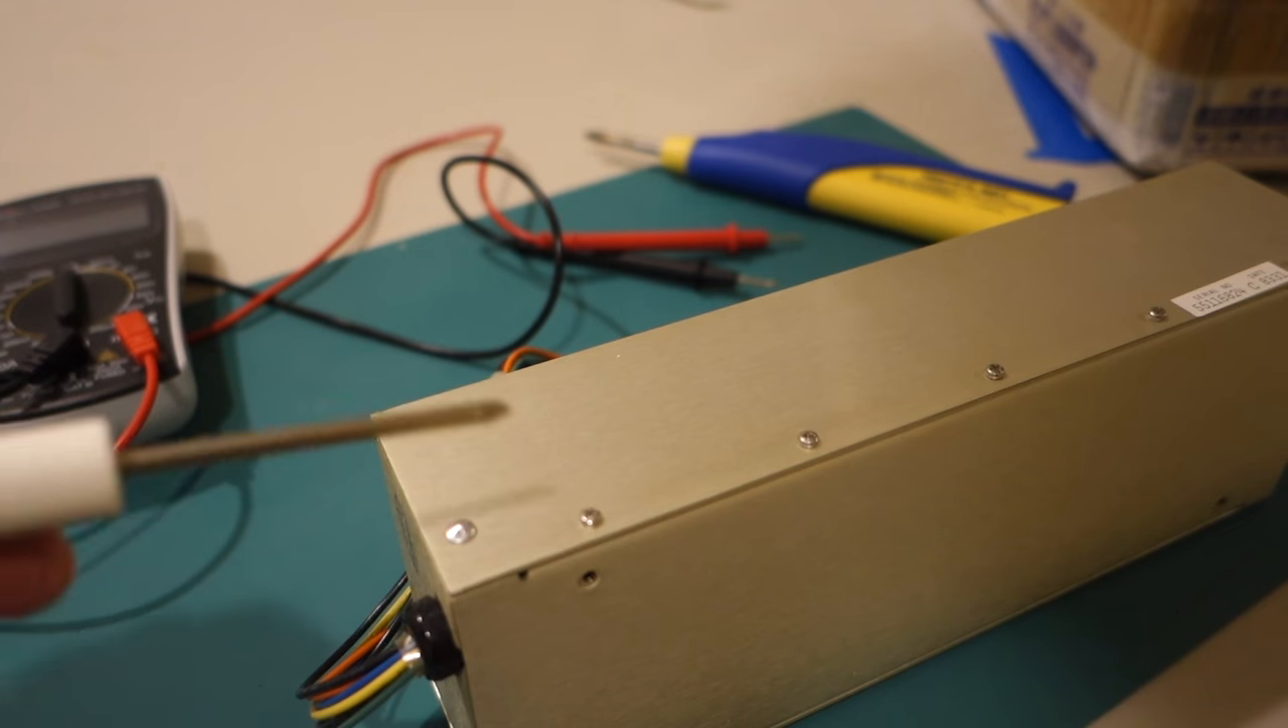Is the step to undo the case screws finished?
No.